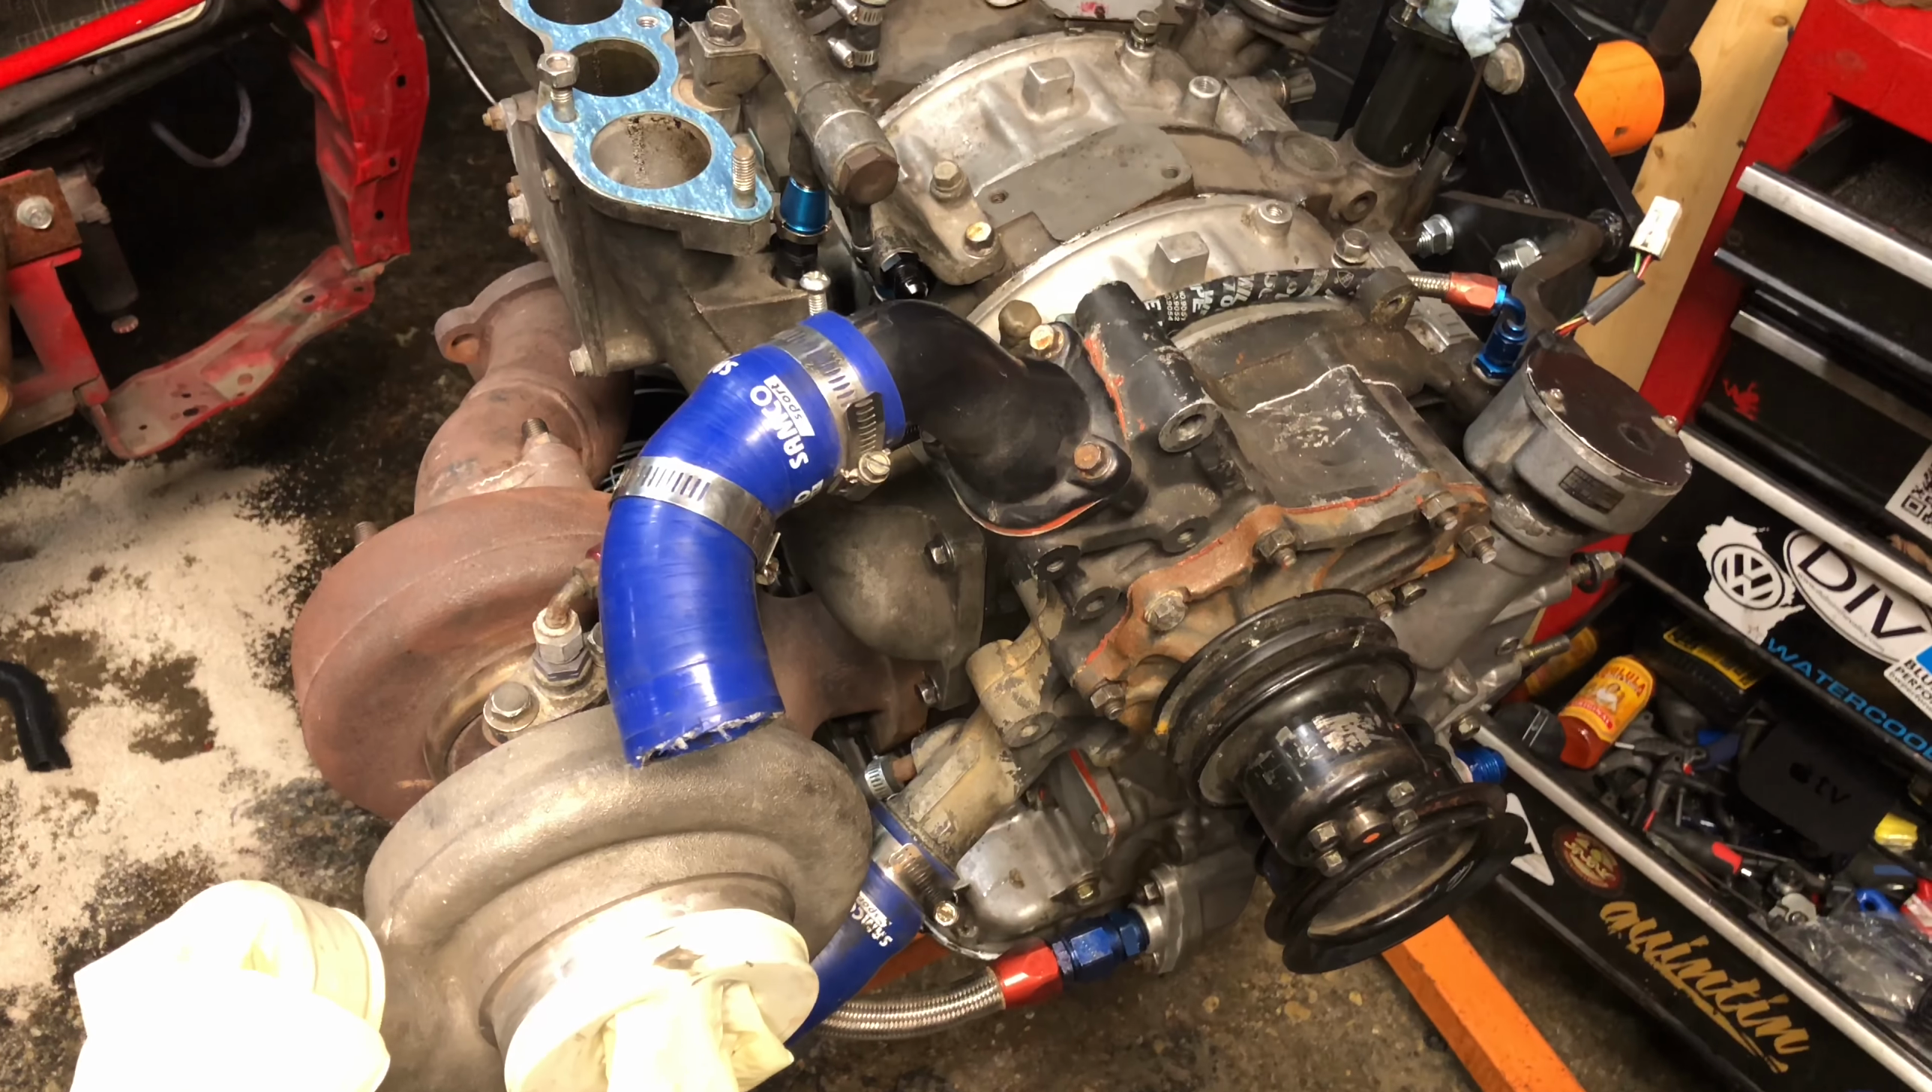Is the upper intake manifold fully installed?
No.